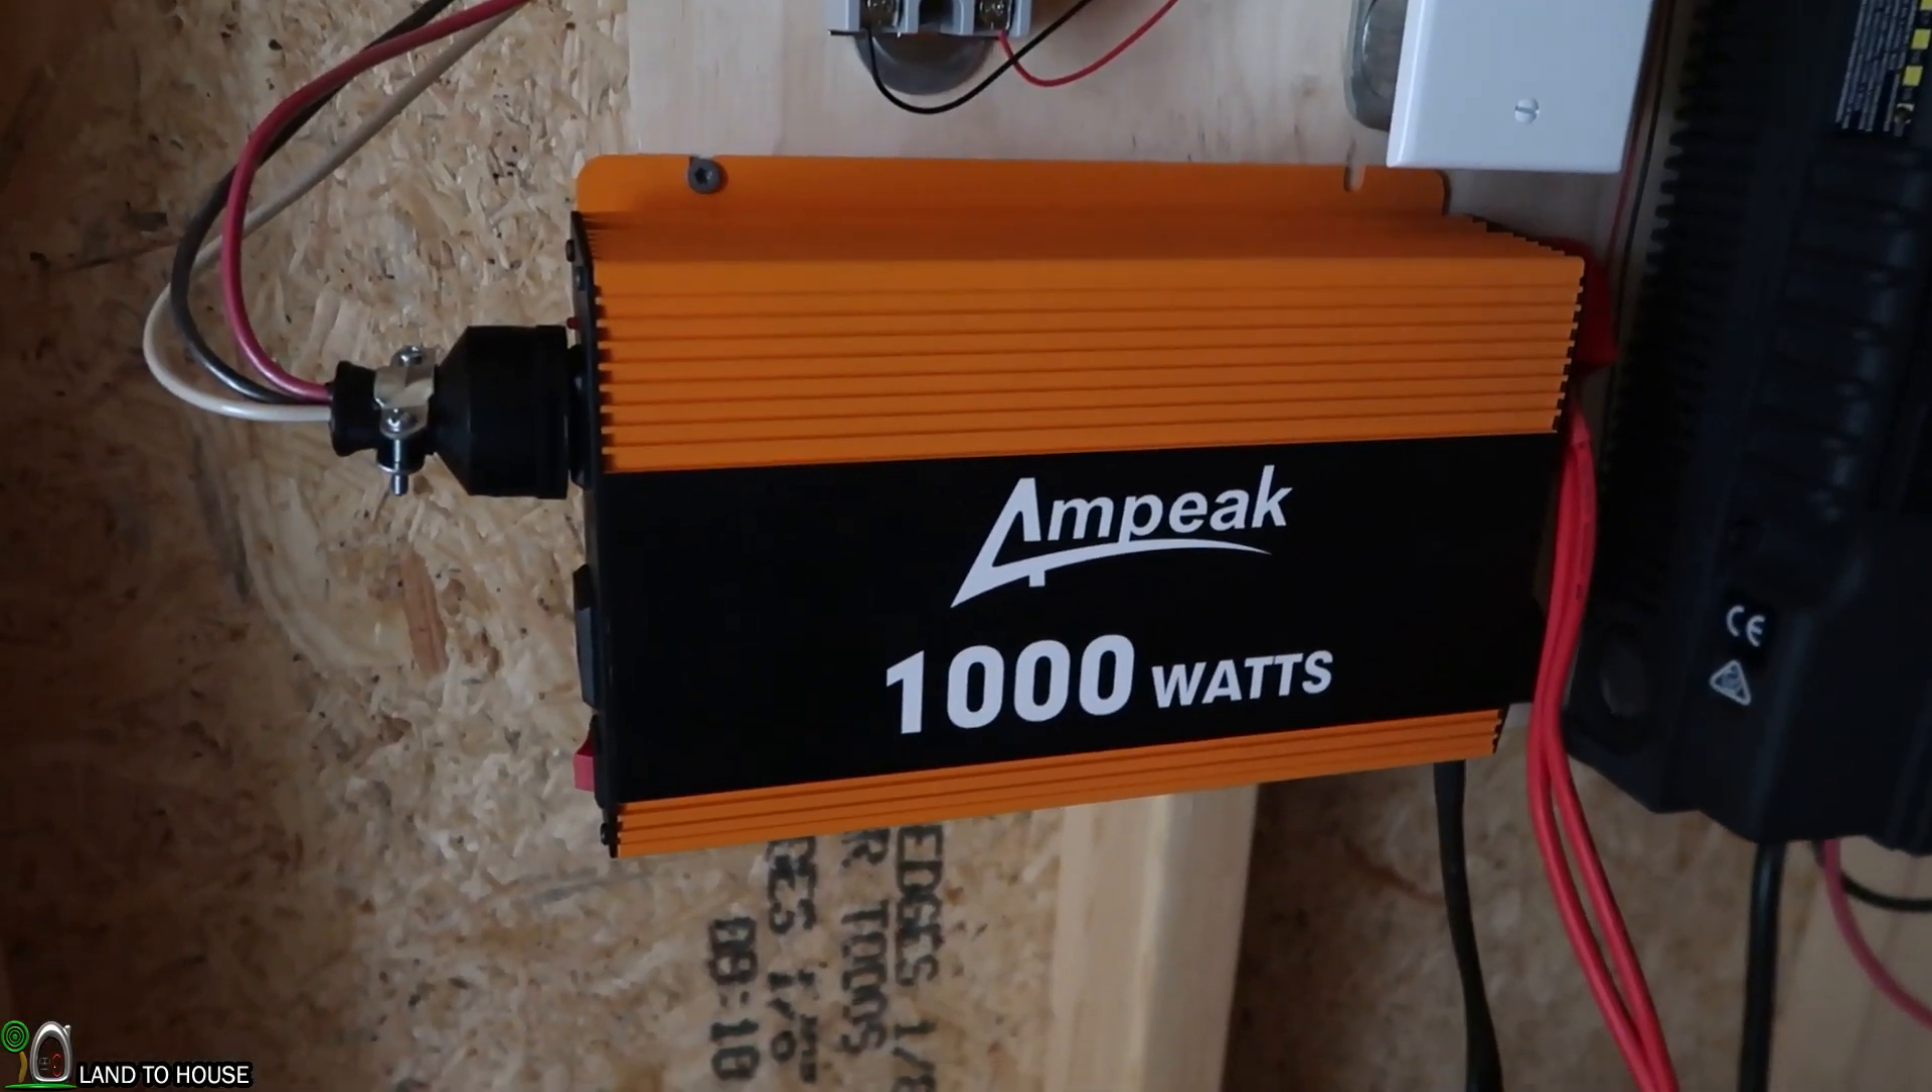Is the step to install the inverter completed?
Yes.